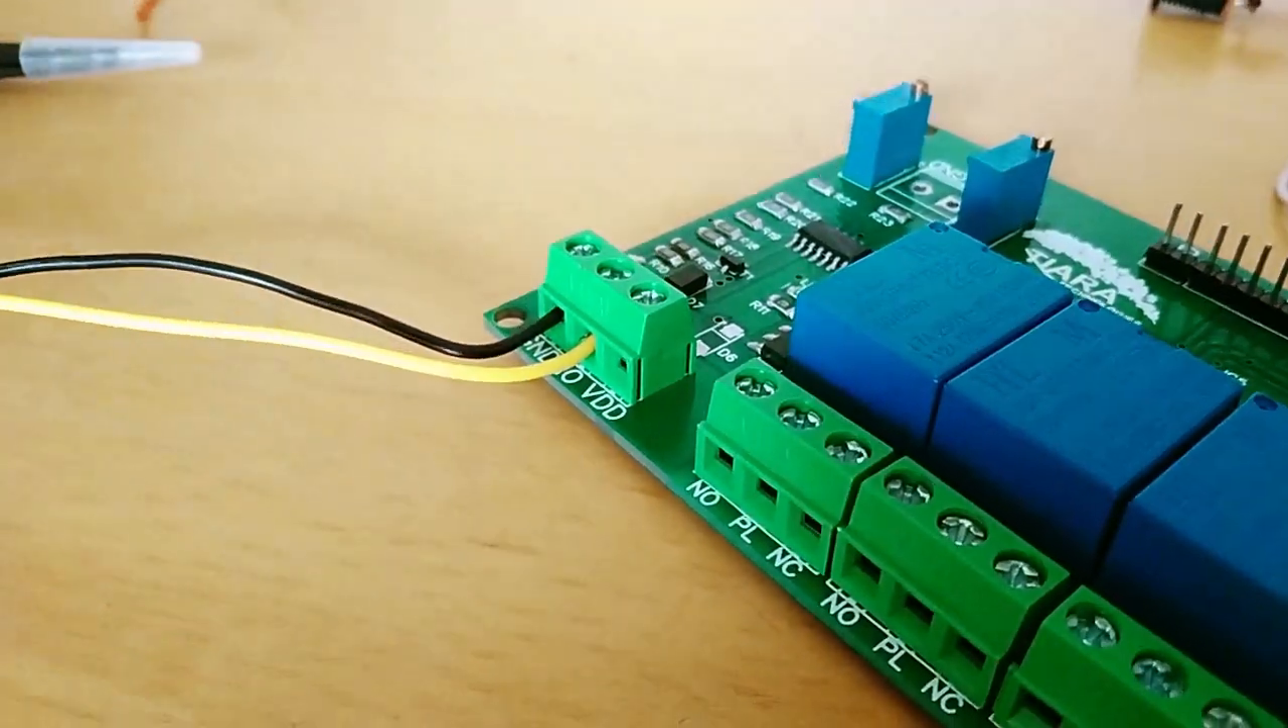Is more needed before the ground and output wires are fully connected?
No.